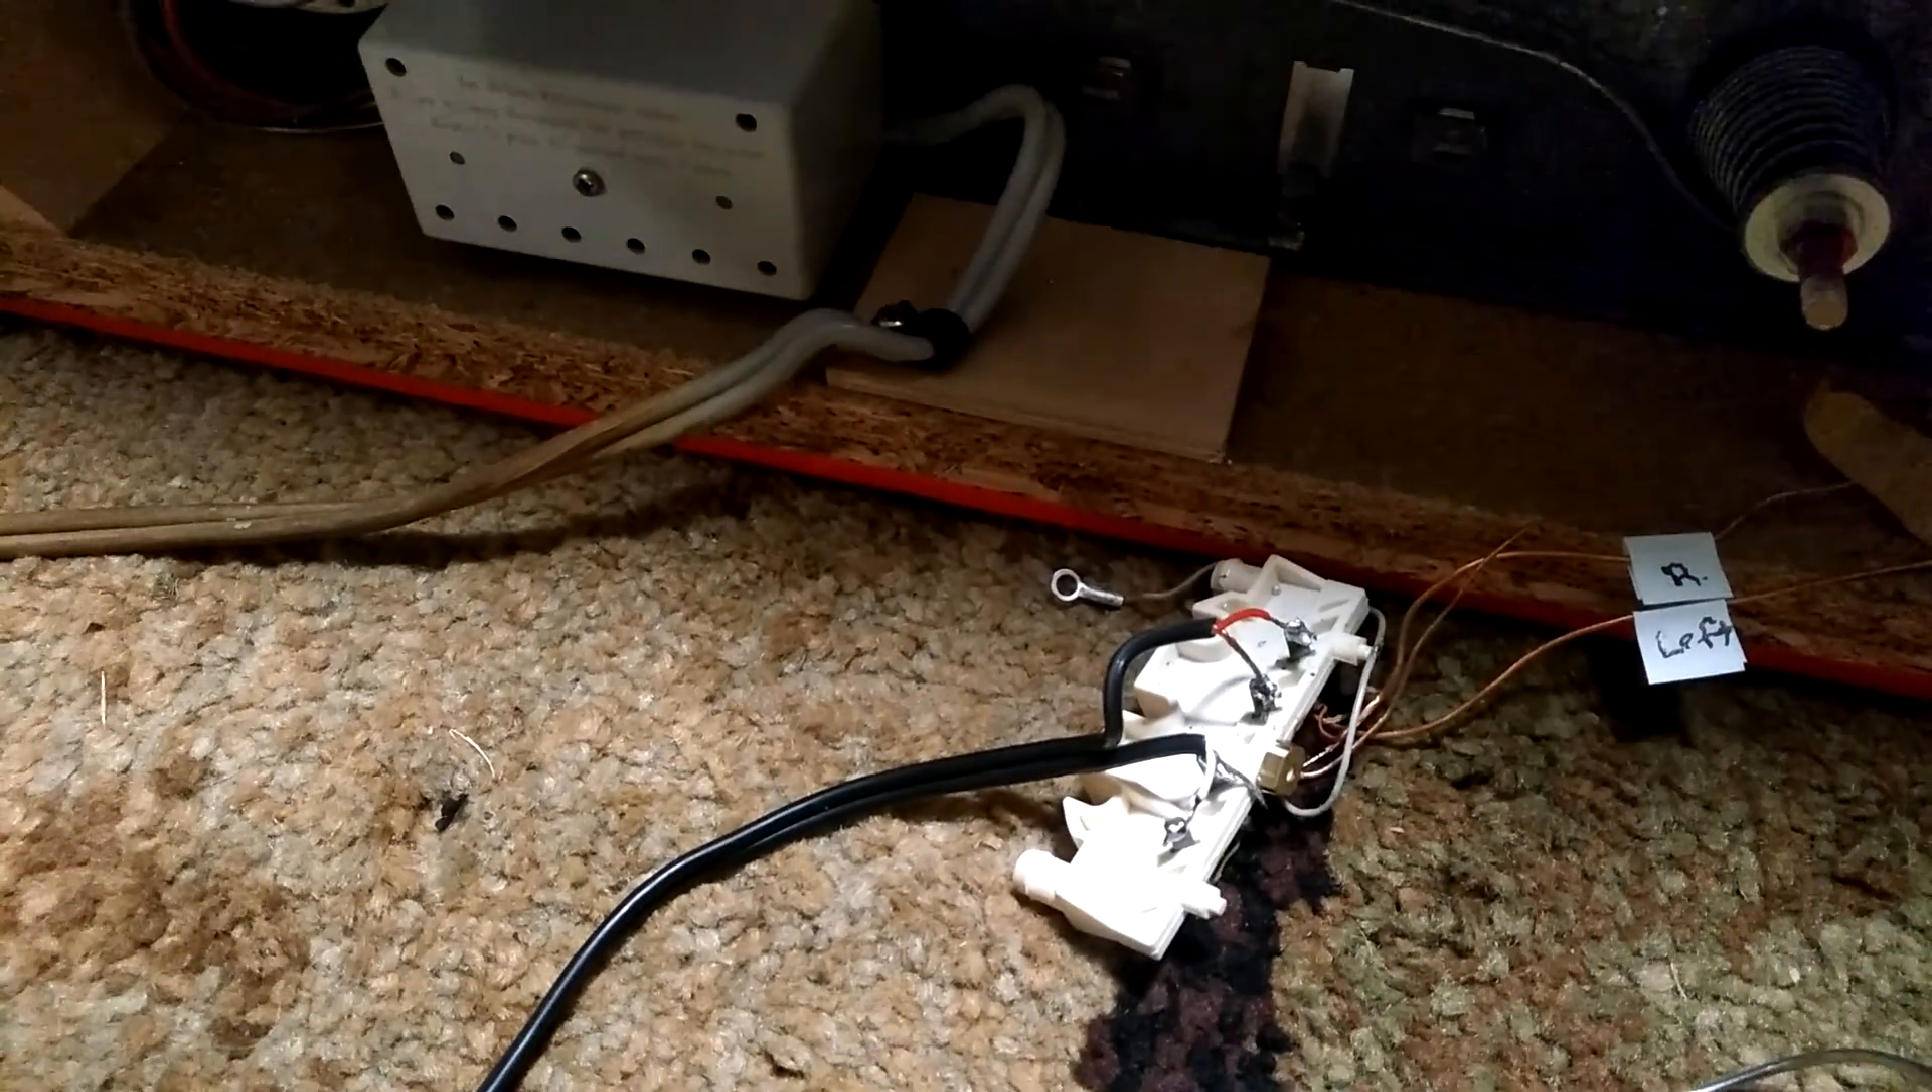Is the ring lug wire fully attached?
No.